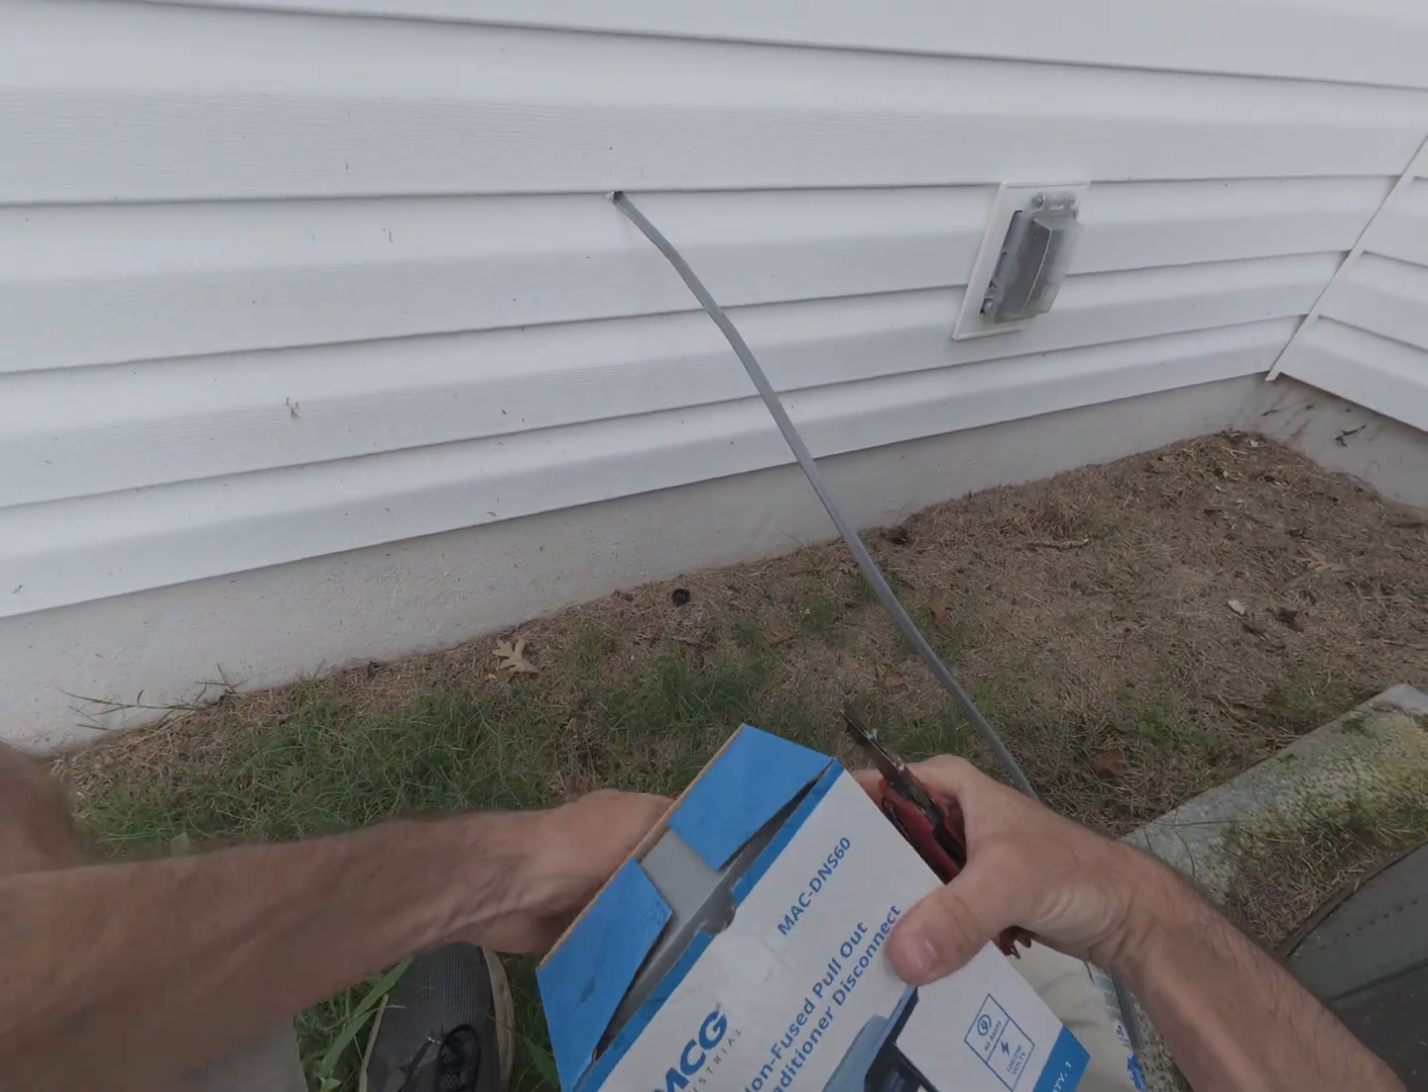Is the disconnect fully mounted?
No.